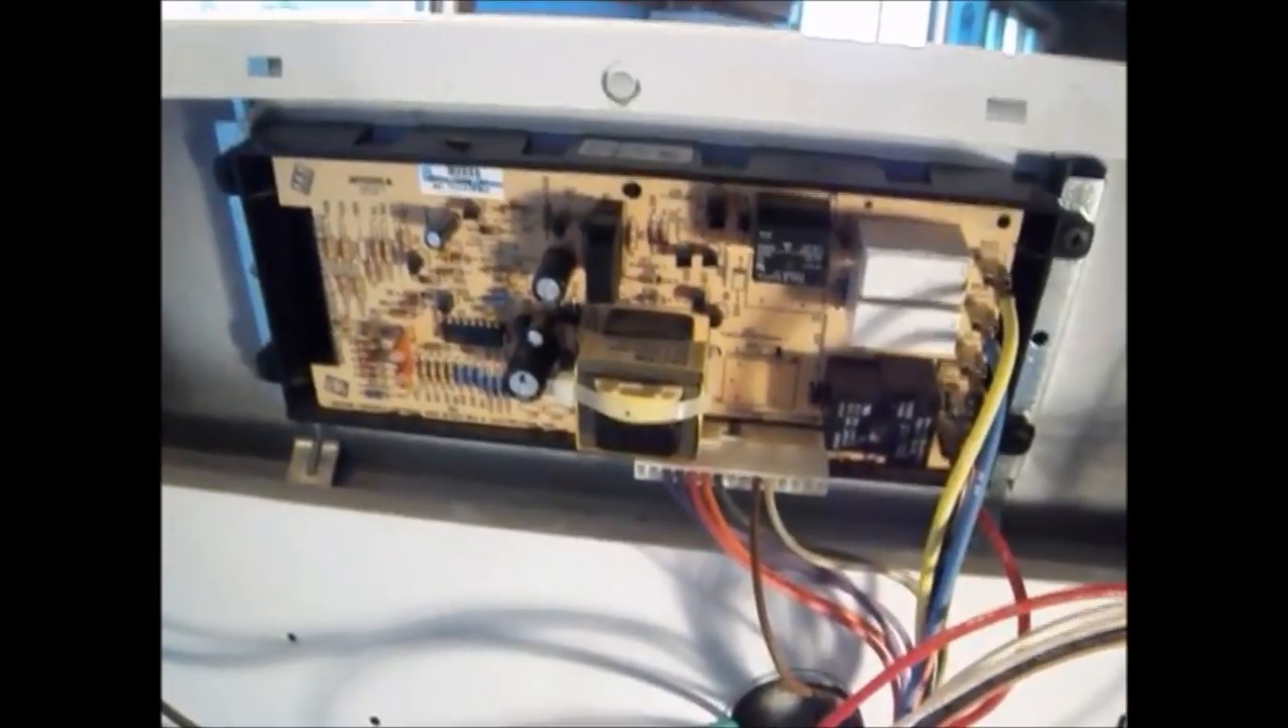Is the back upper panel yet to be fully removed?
No.